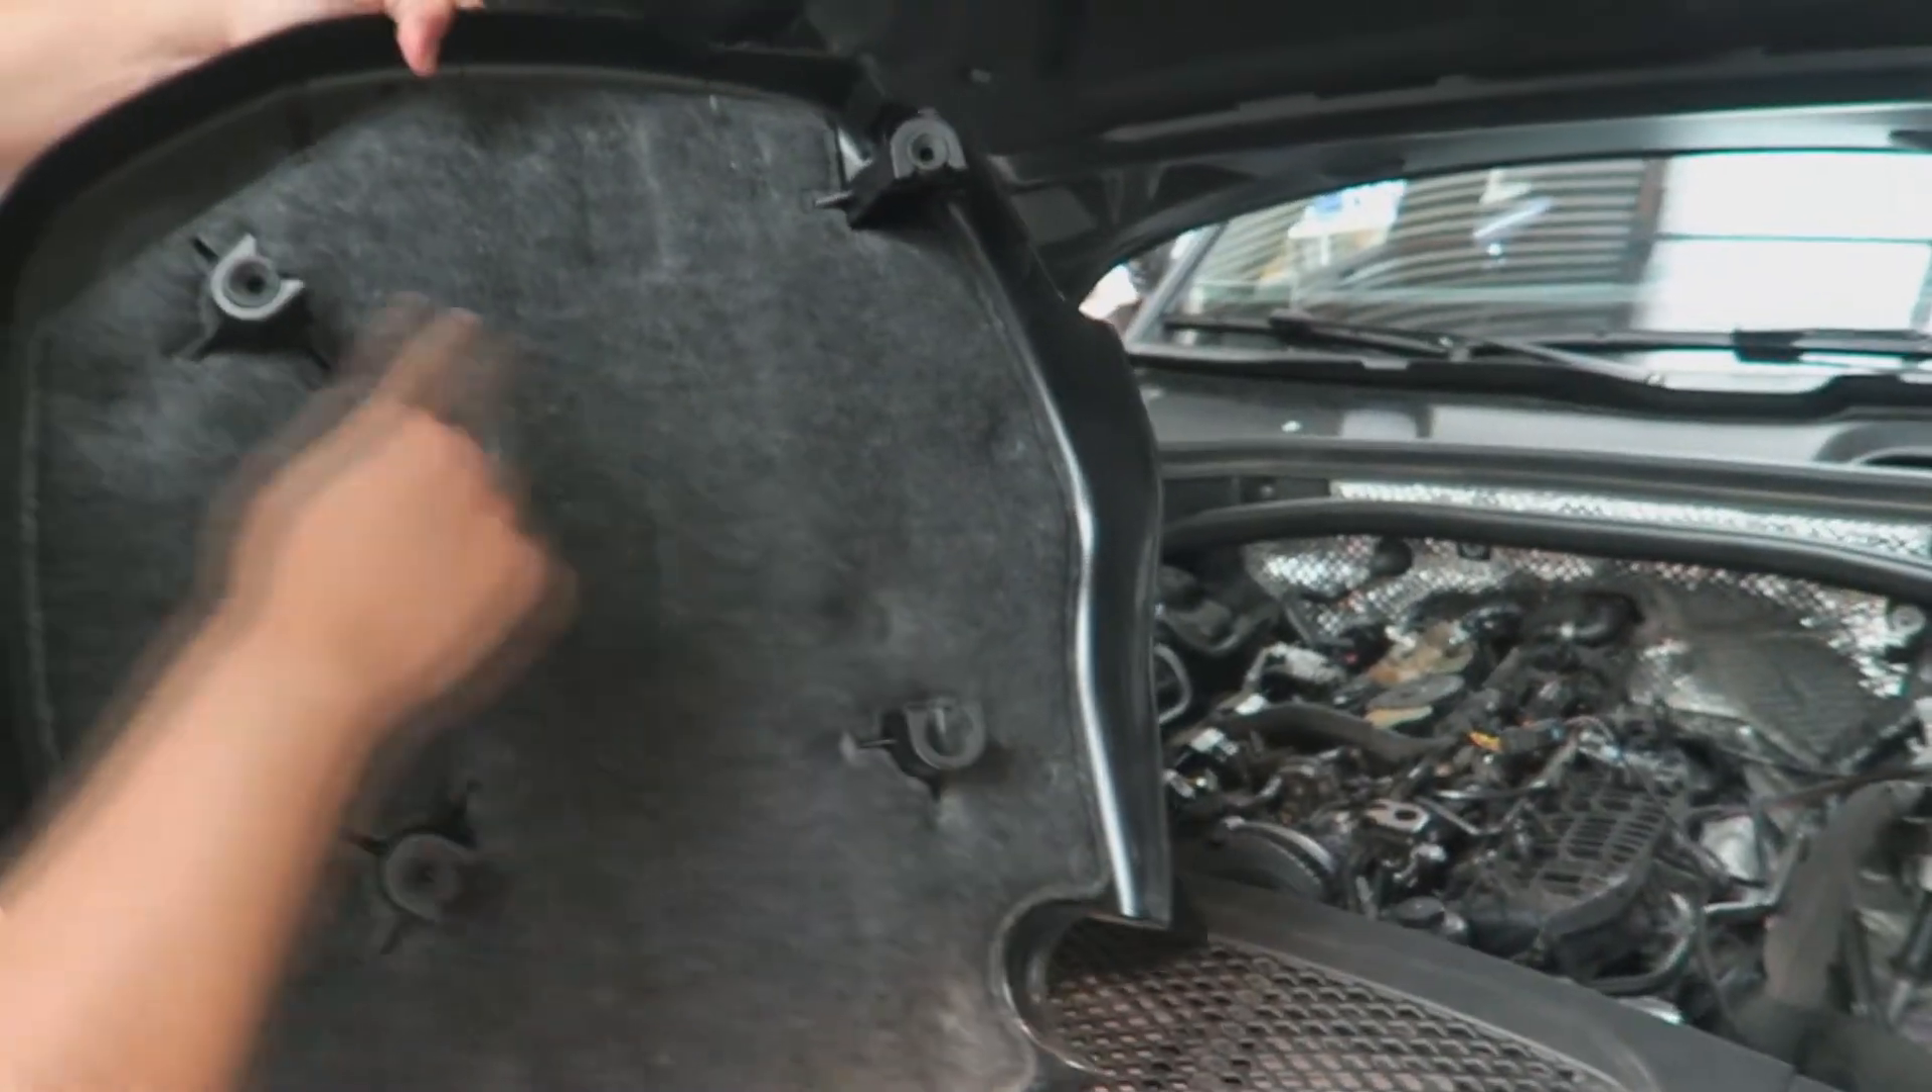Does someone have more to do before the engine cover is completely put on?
Yes.